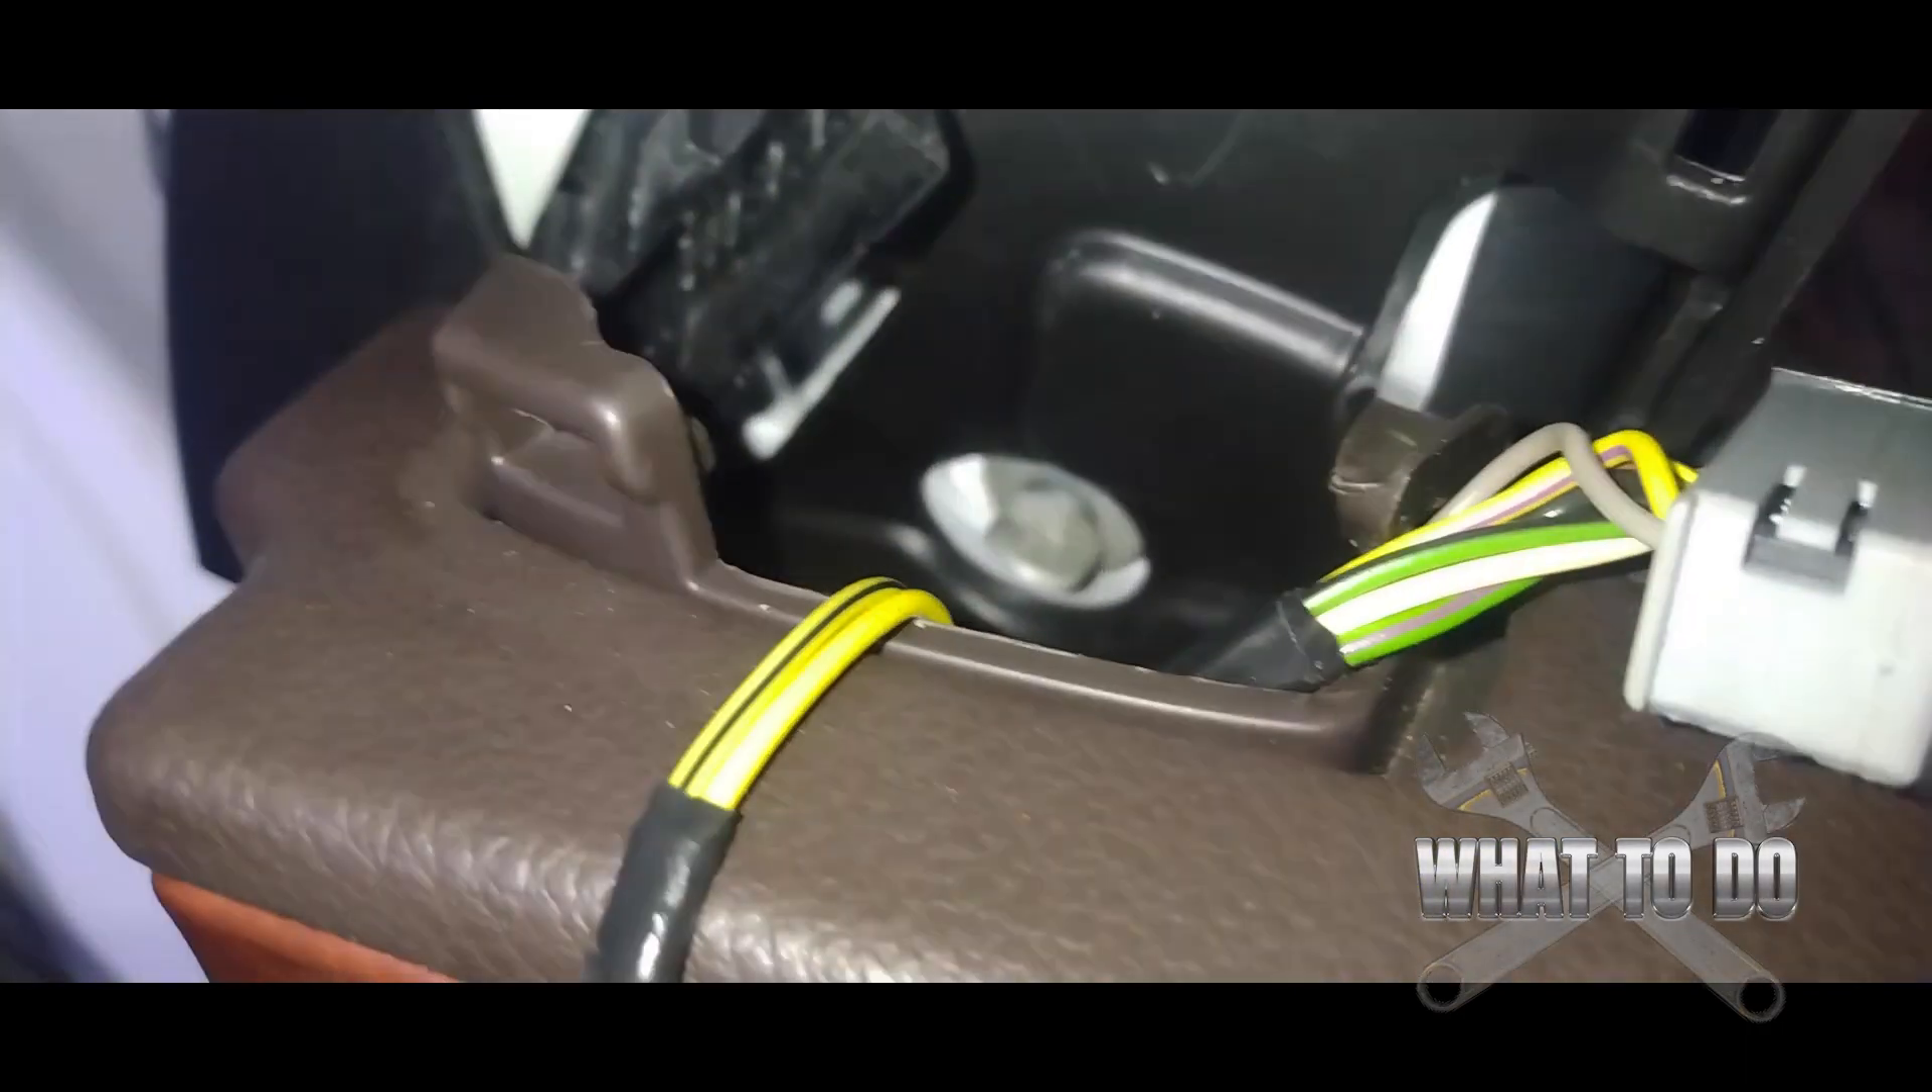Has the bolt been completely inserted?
Yes.